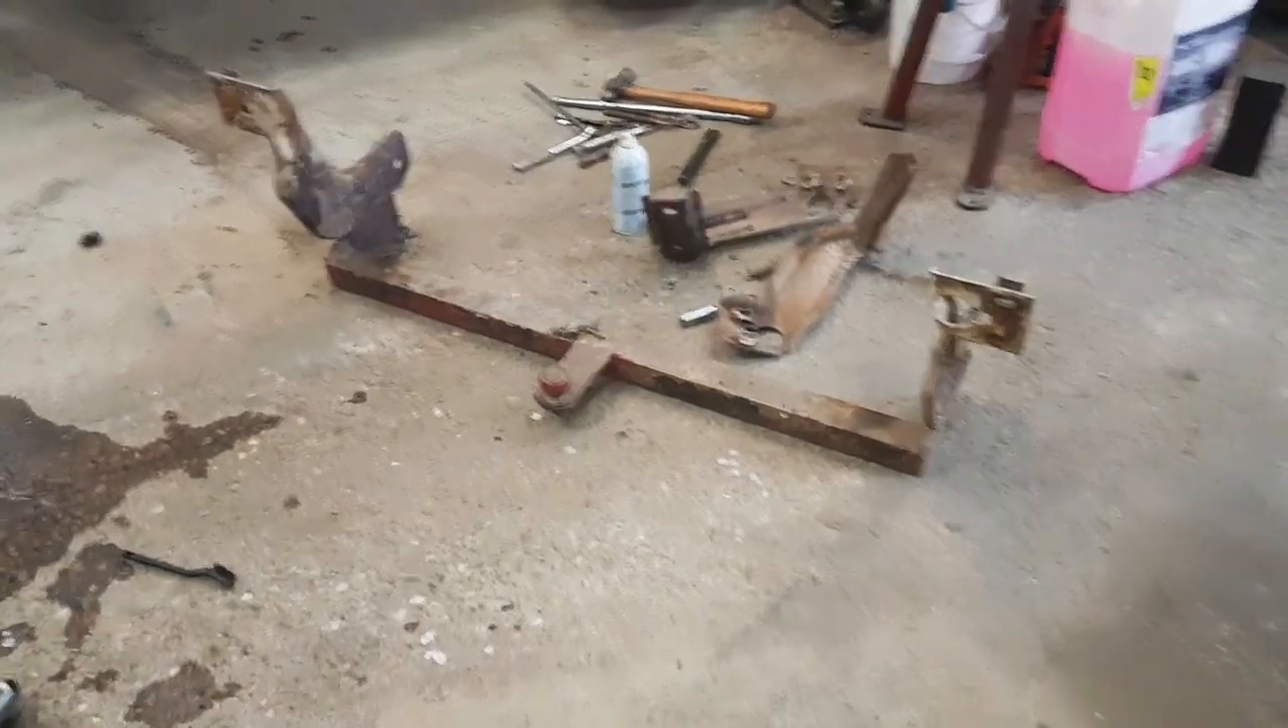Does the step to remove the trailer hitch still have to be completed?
No.